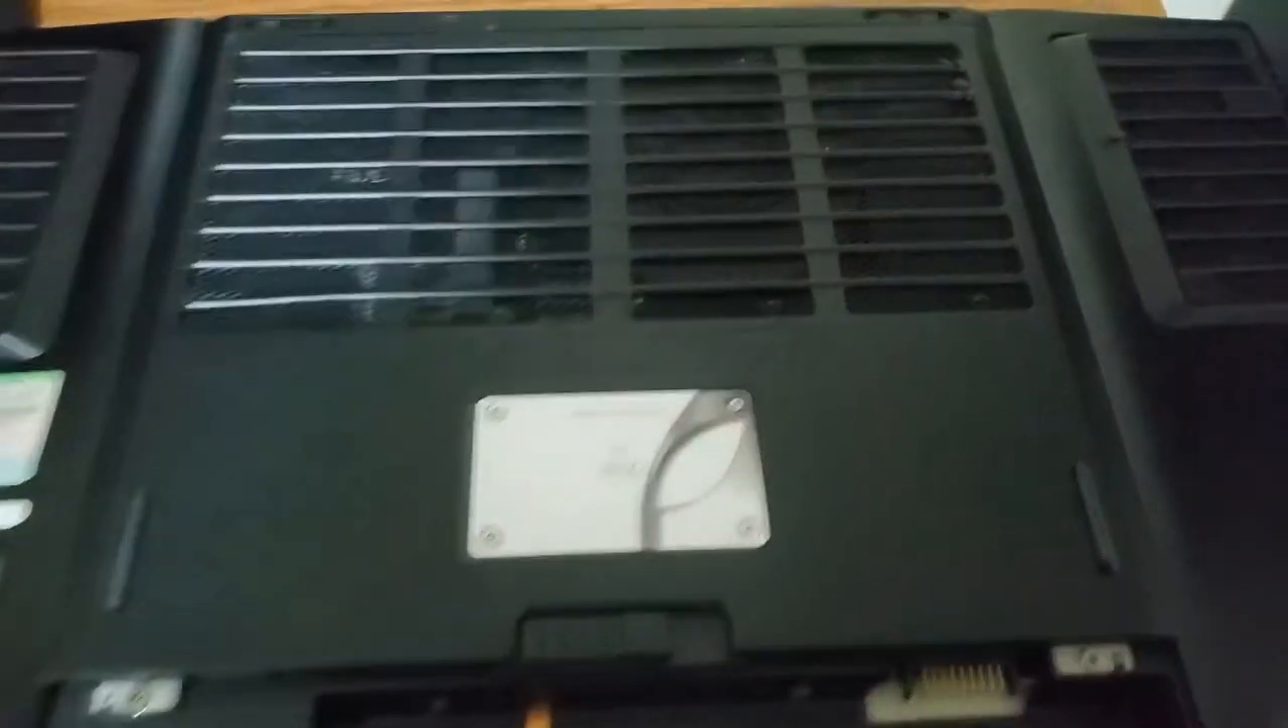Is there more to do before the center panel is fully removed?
Yes.